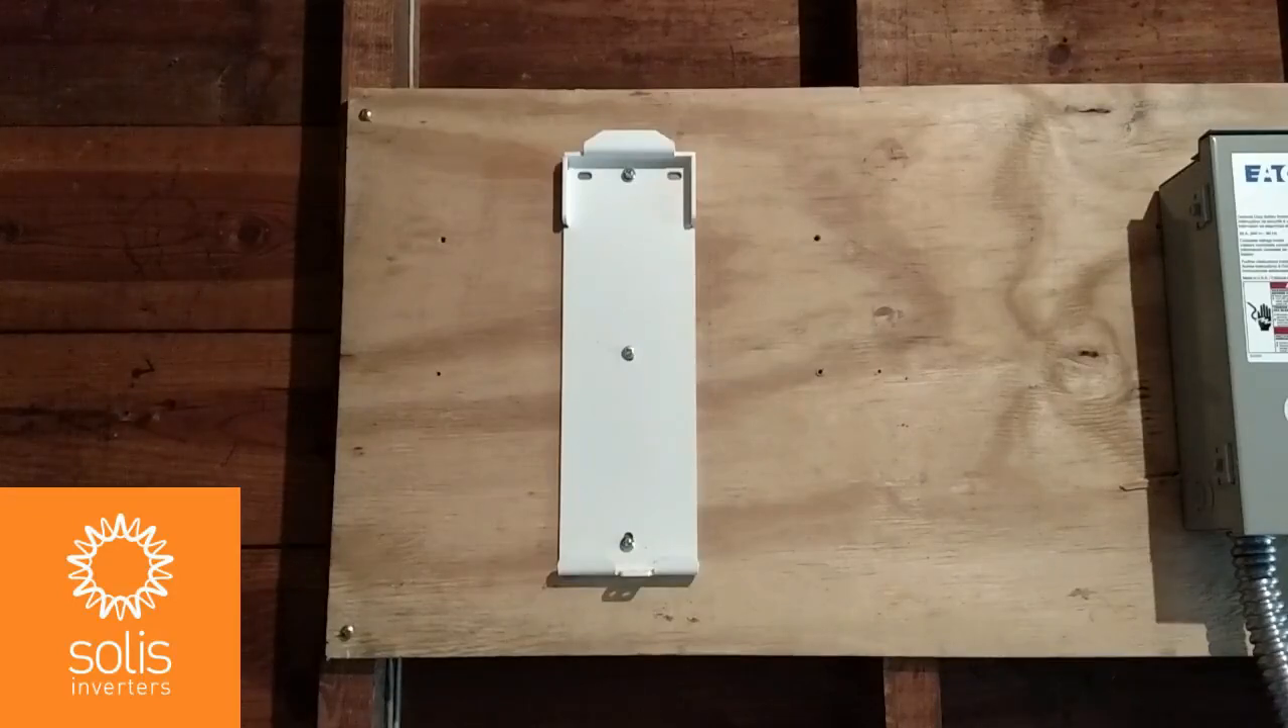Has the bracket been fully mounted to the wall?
Yes.